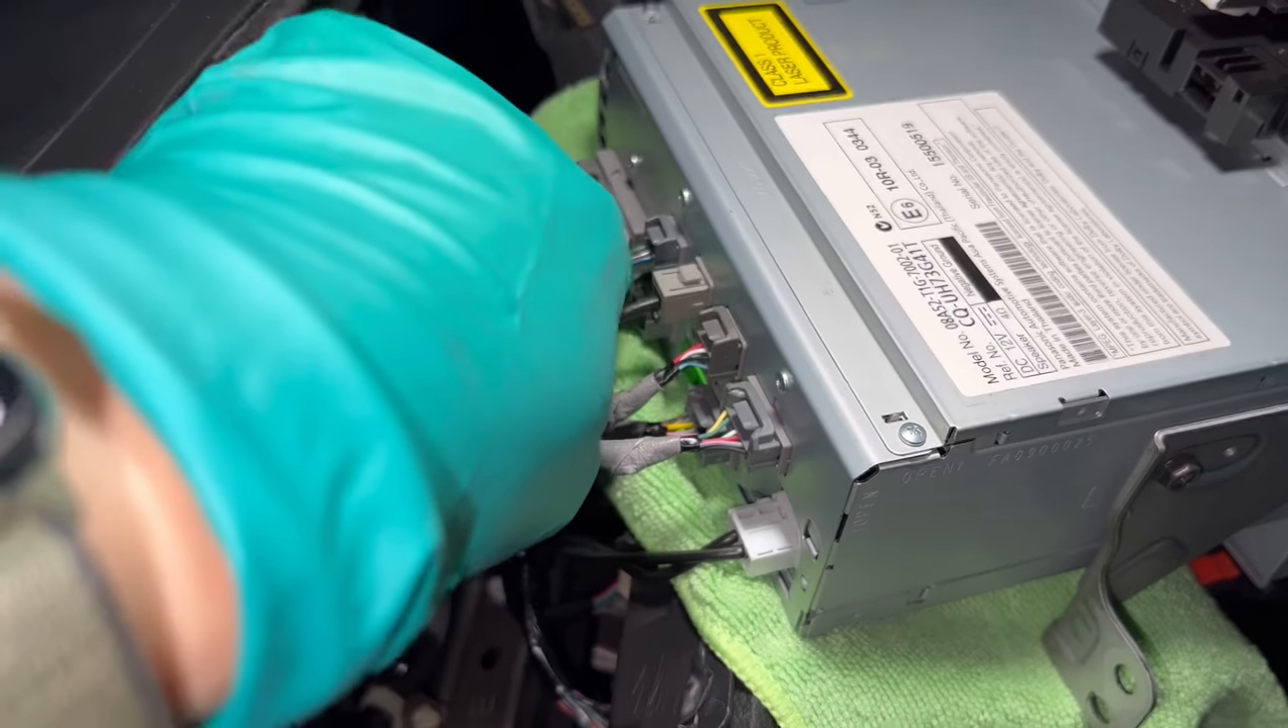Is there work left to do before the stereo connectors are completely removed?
Yes.